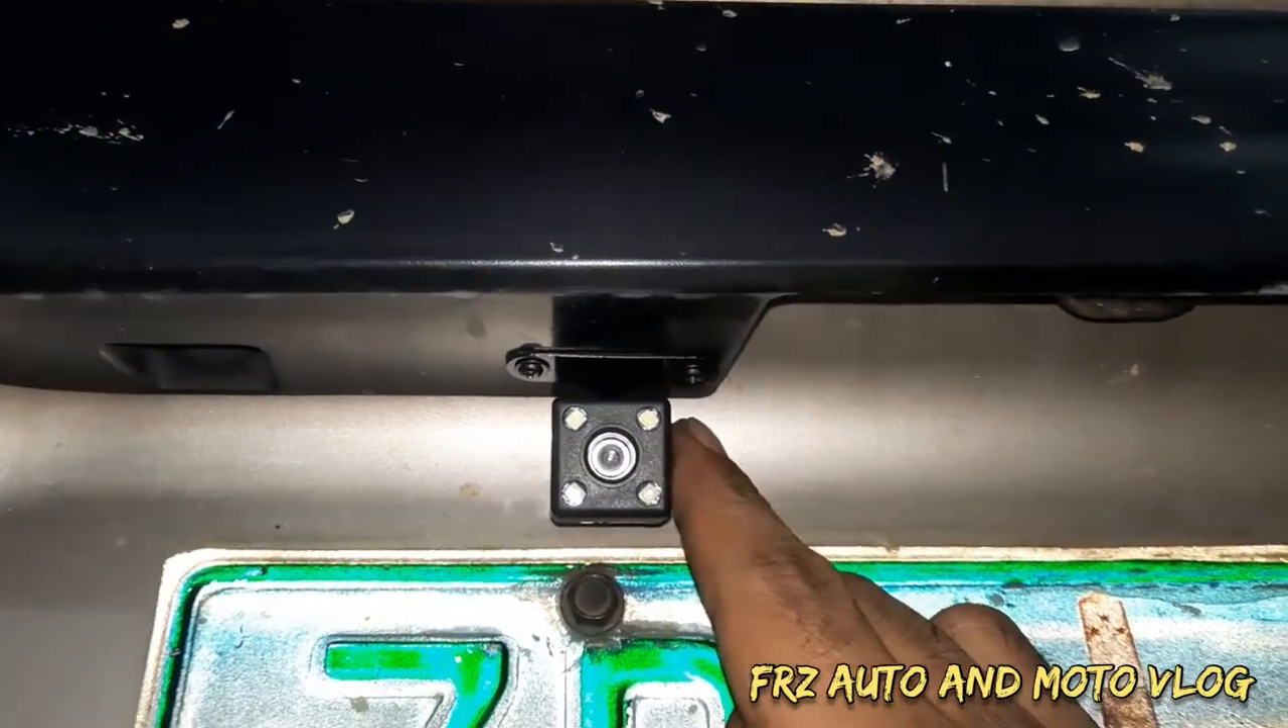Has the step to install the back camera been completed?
Yes.